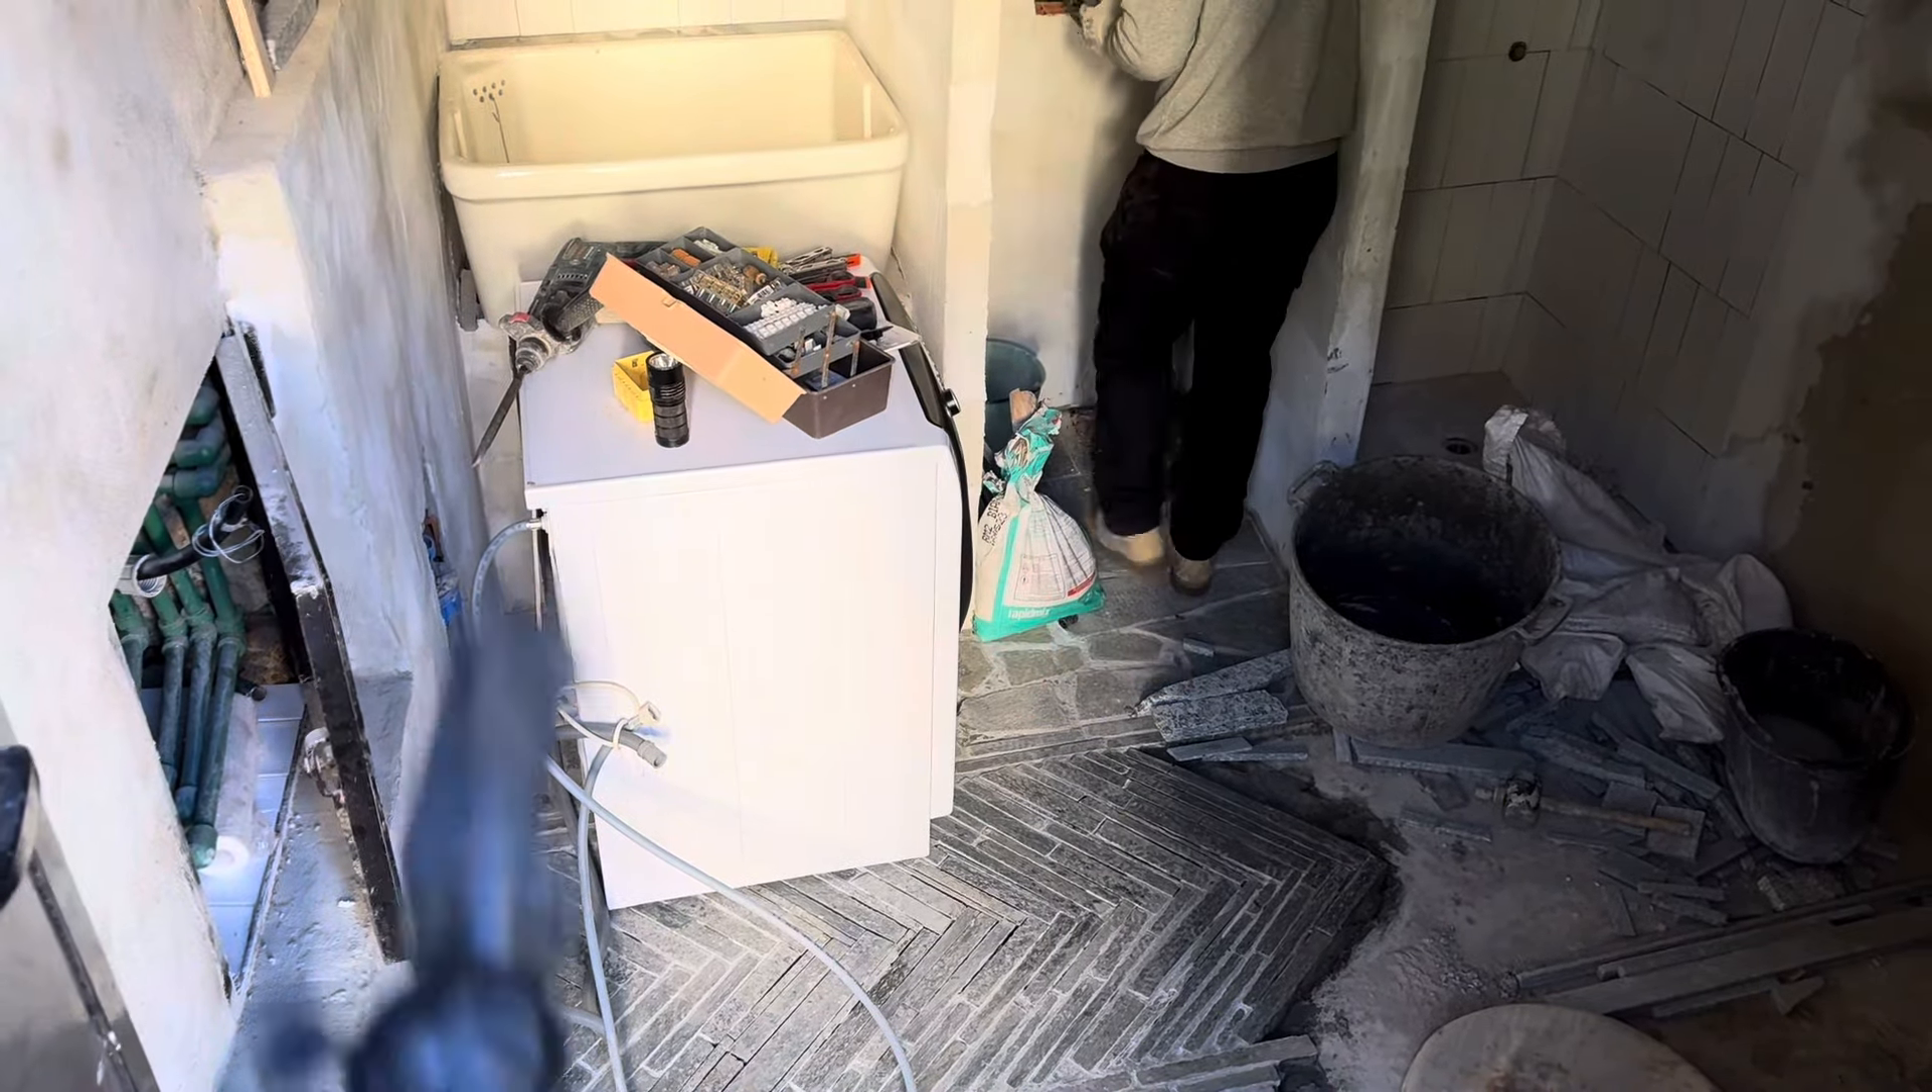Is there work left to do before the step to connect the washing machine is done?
Yes.